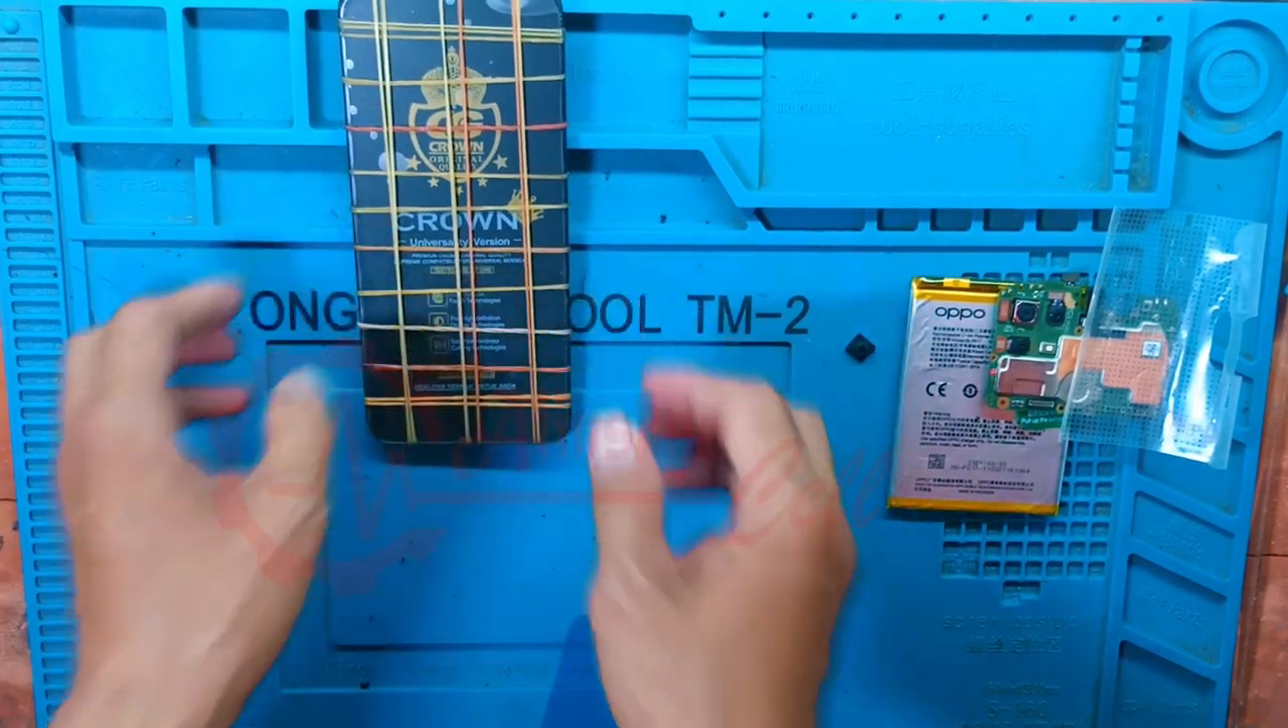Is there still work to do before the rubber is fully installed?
No.